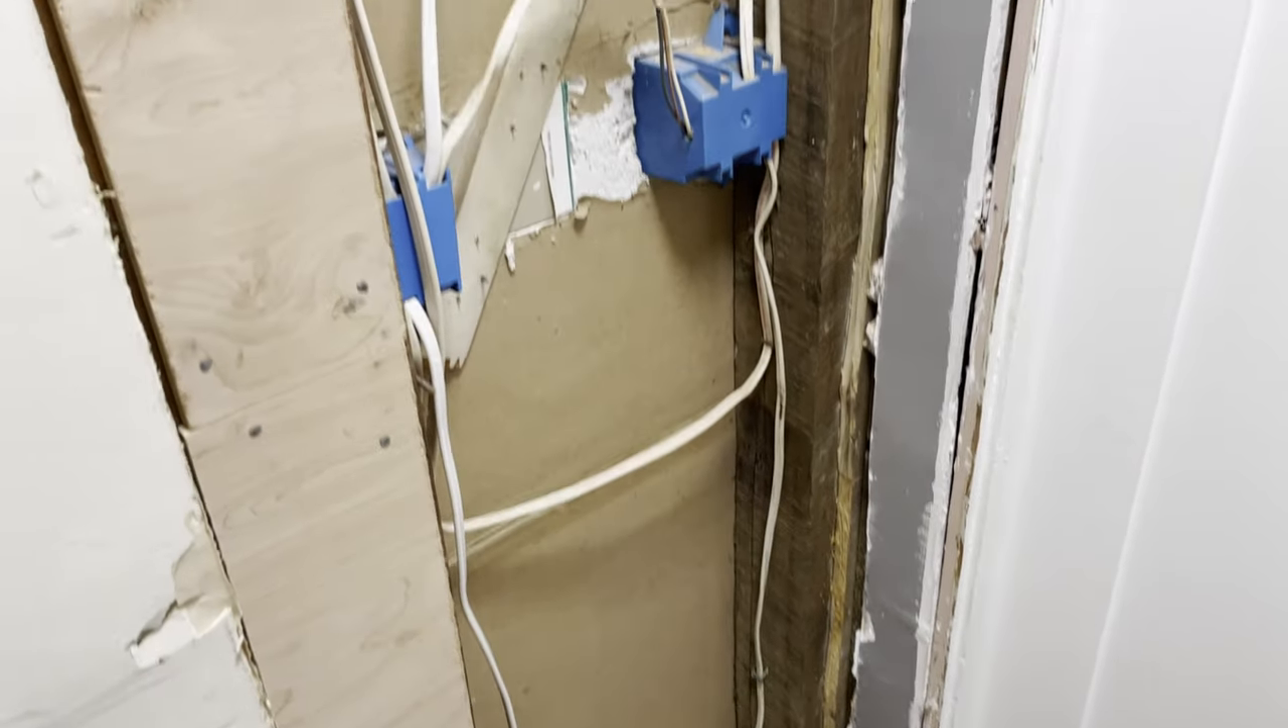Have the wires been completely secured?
No.